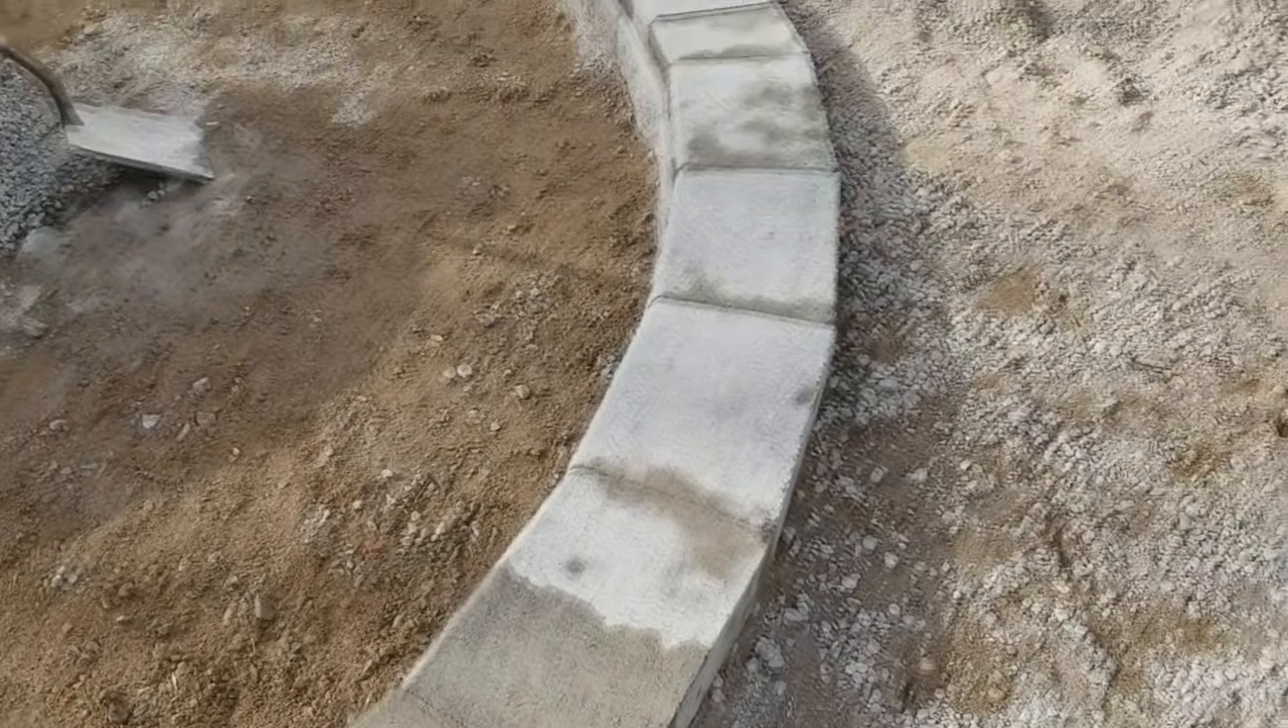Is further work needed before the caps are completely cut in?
No.